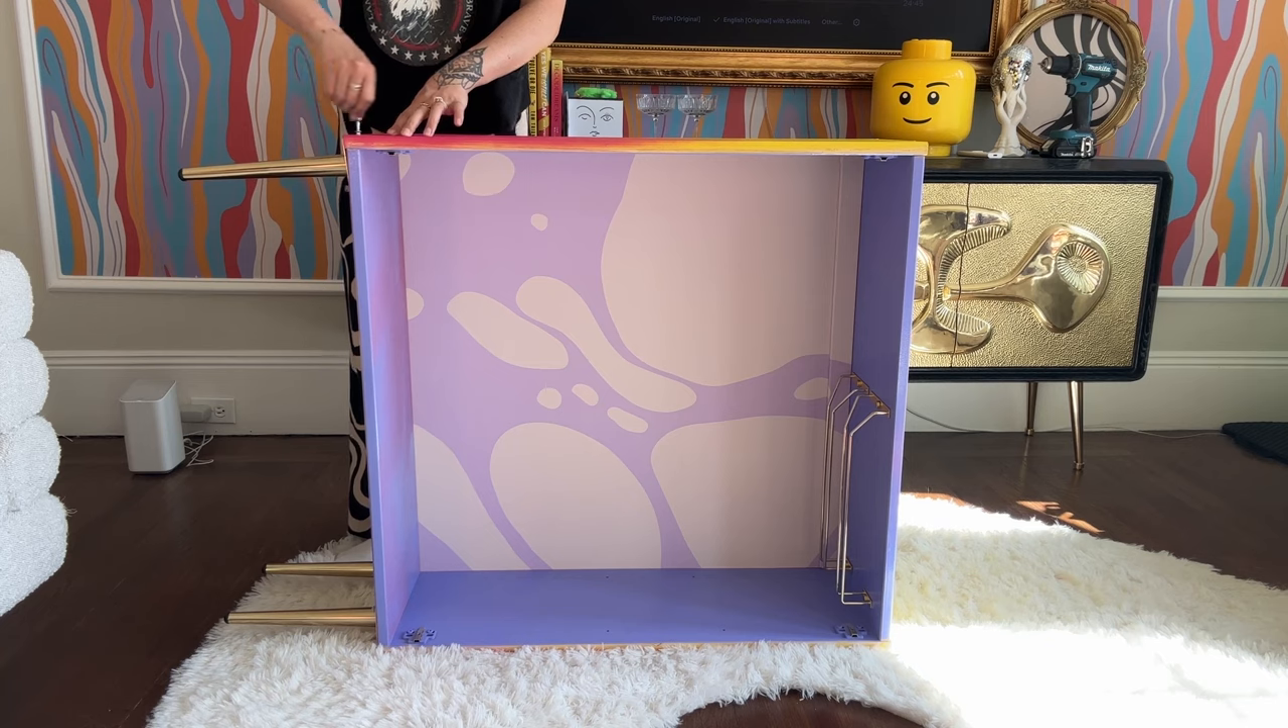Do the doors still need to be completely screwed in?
Yes.